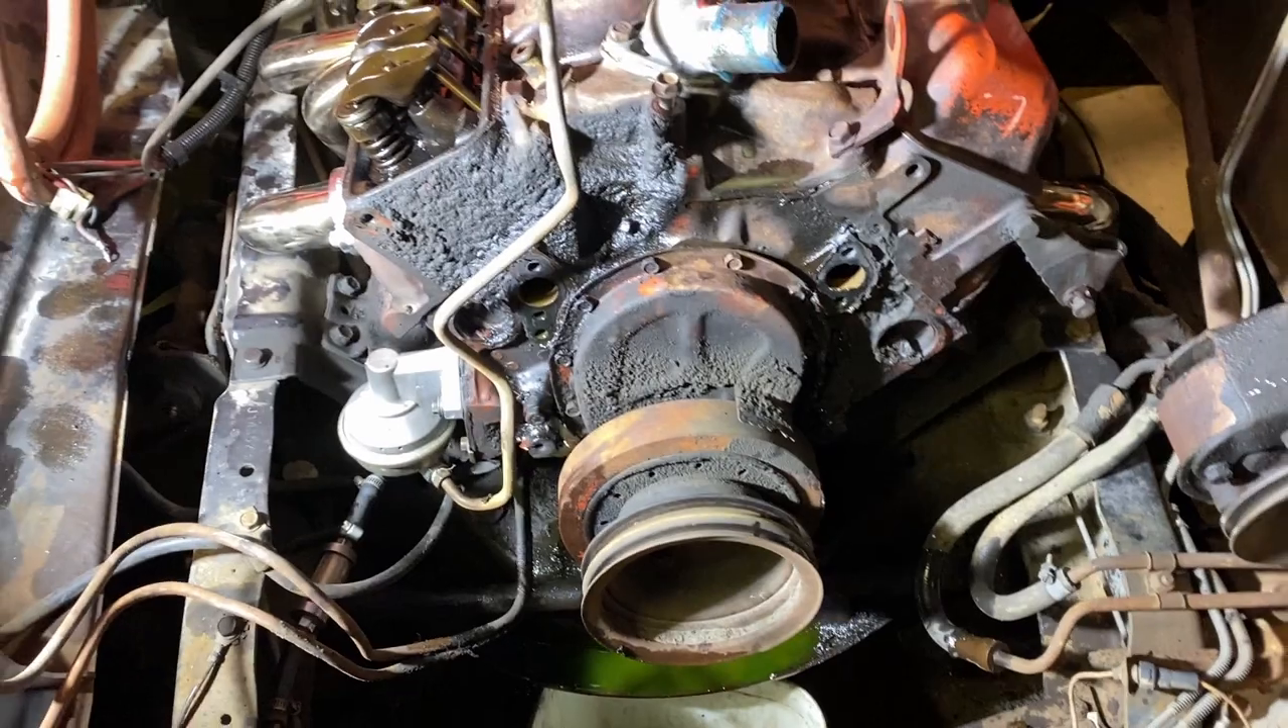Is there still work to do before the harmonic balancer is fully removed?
Yes.